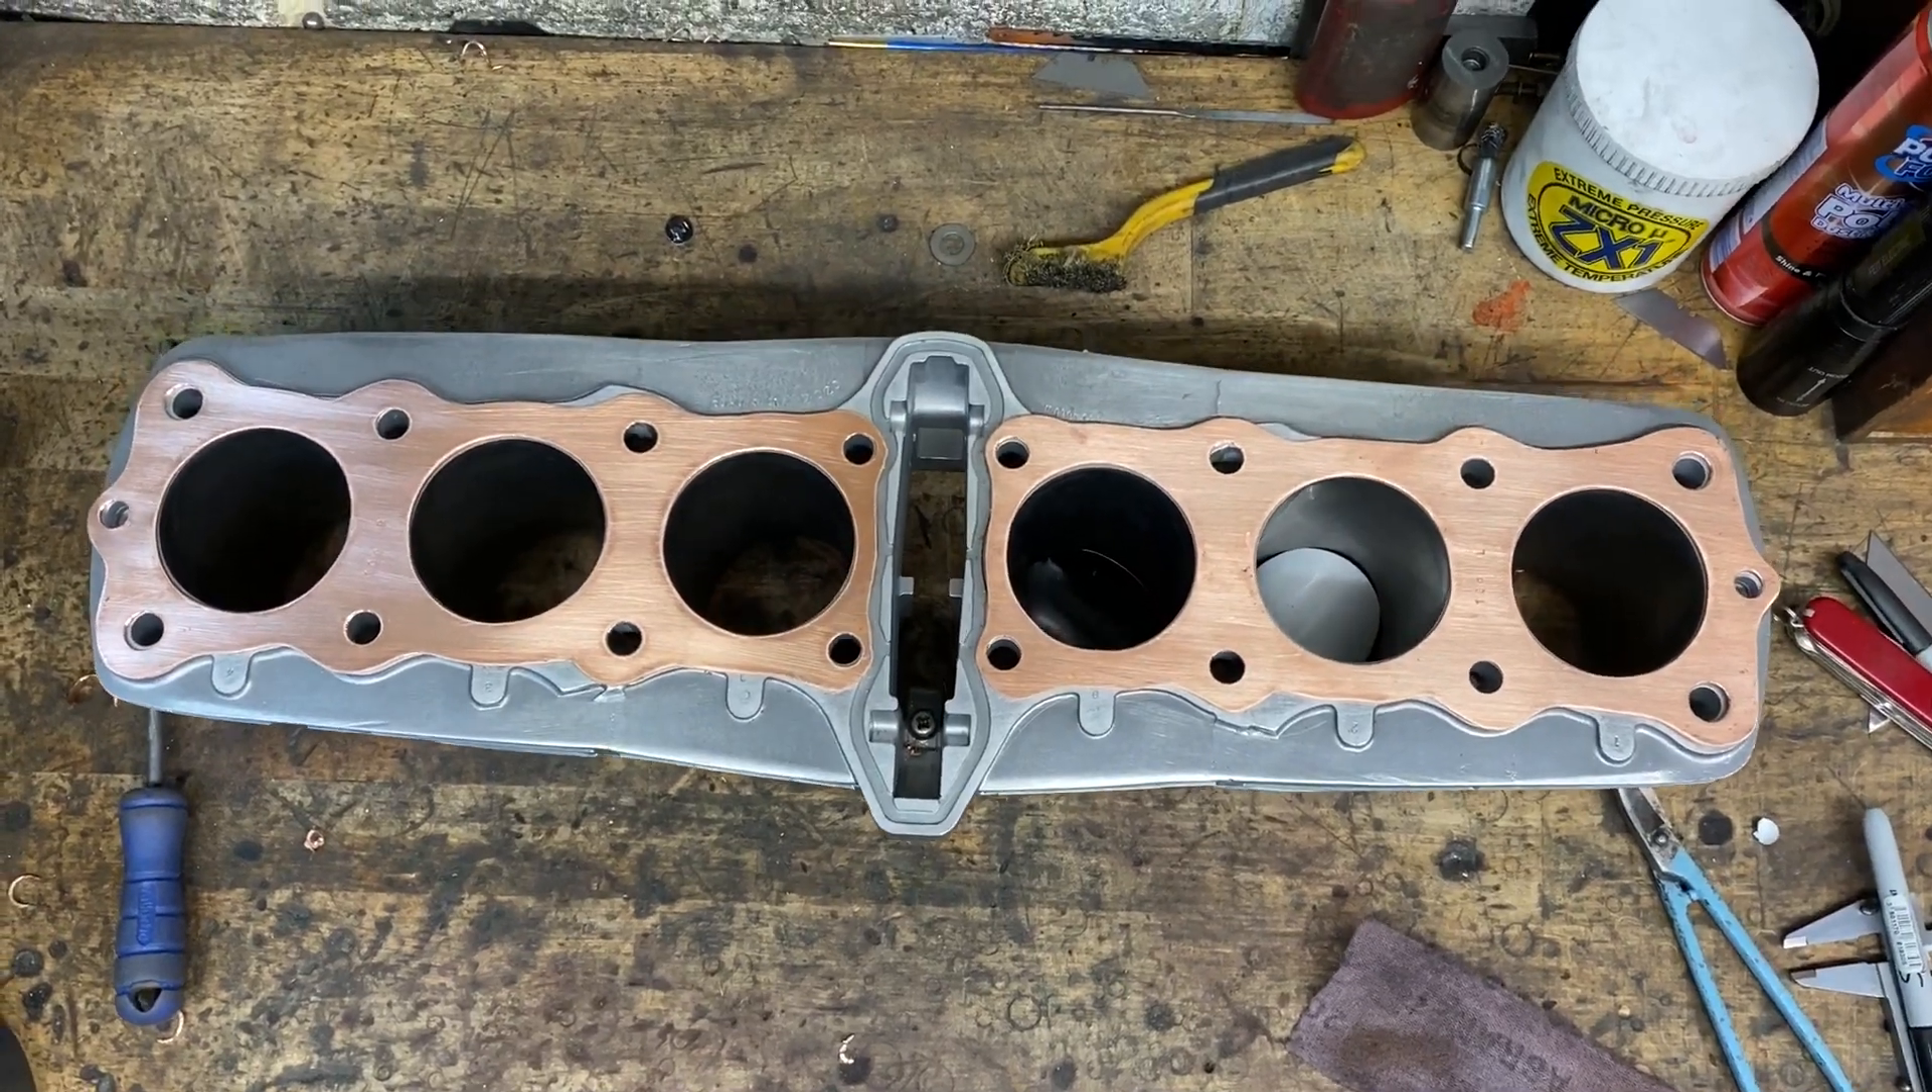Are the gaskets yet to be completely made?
No.